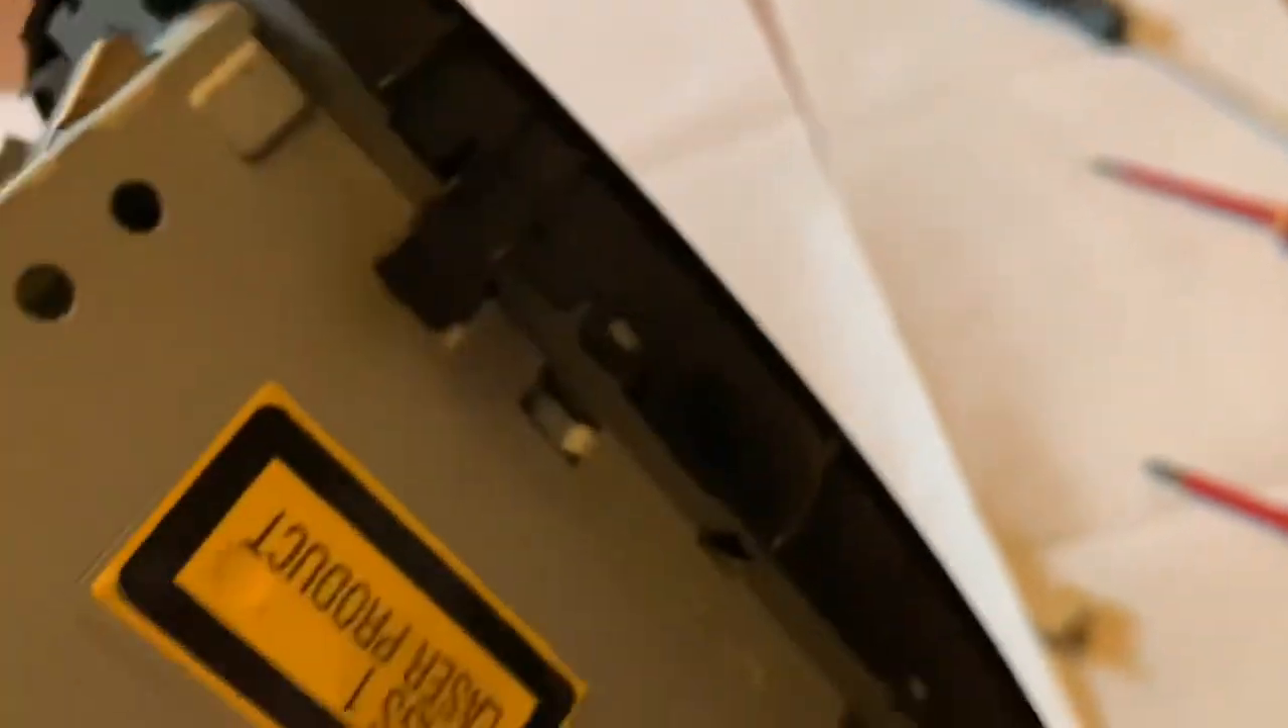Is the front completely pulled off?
No.